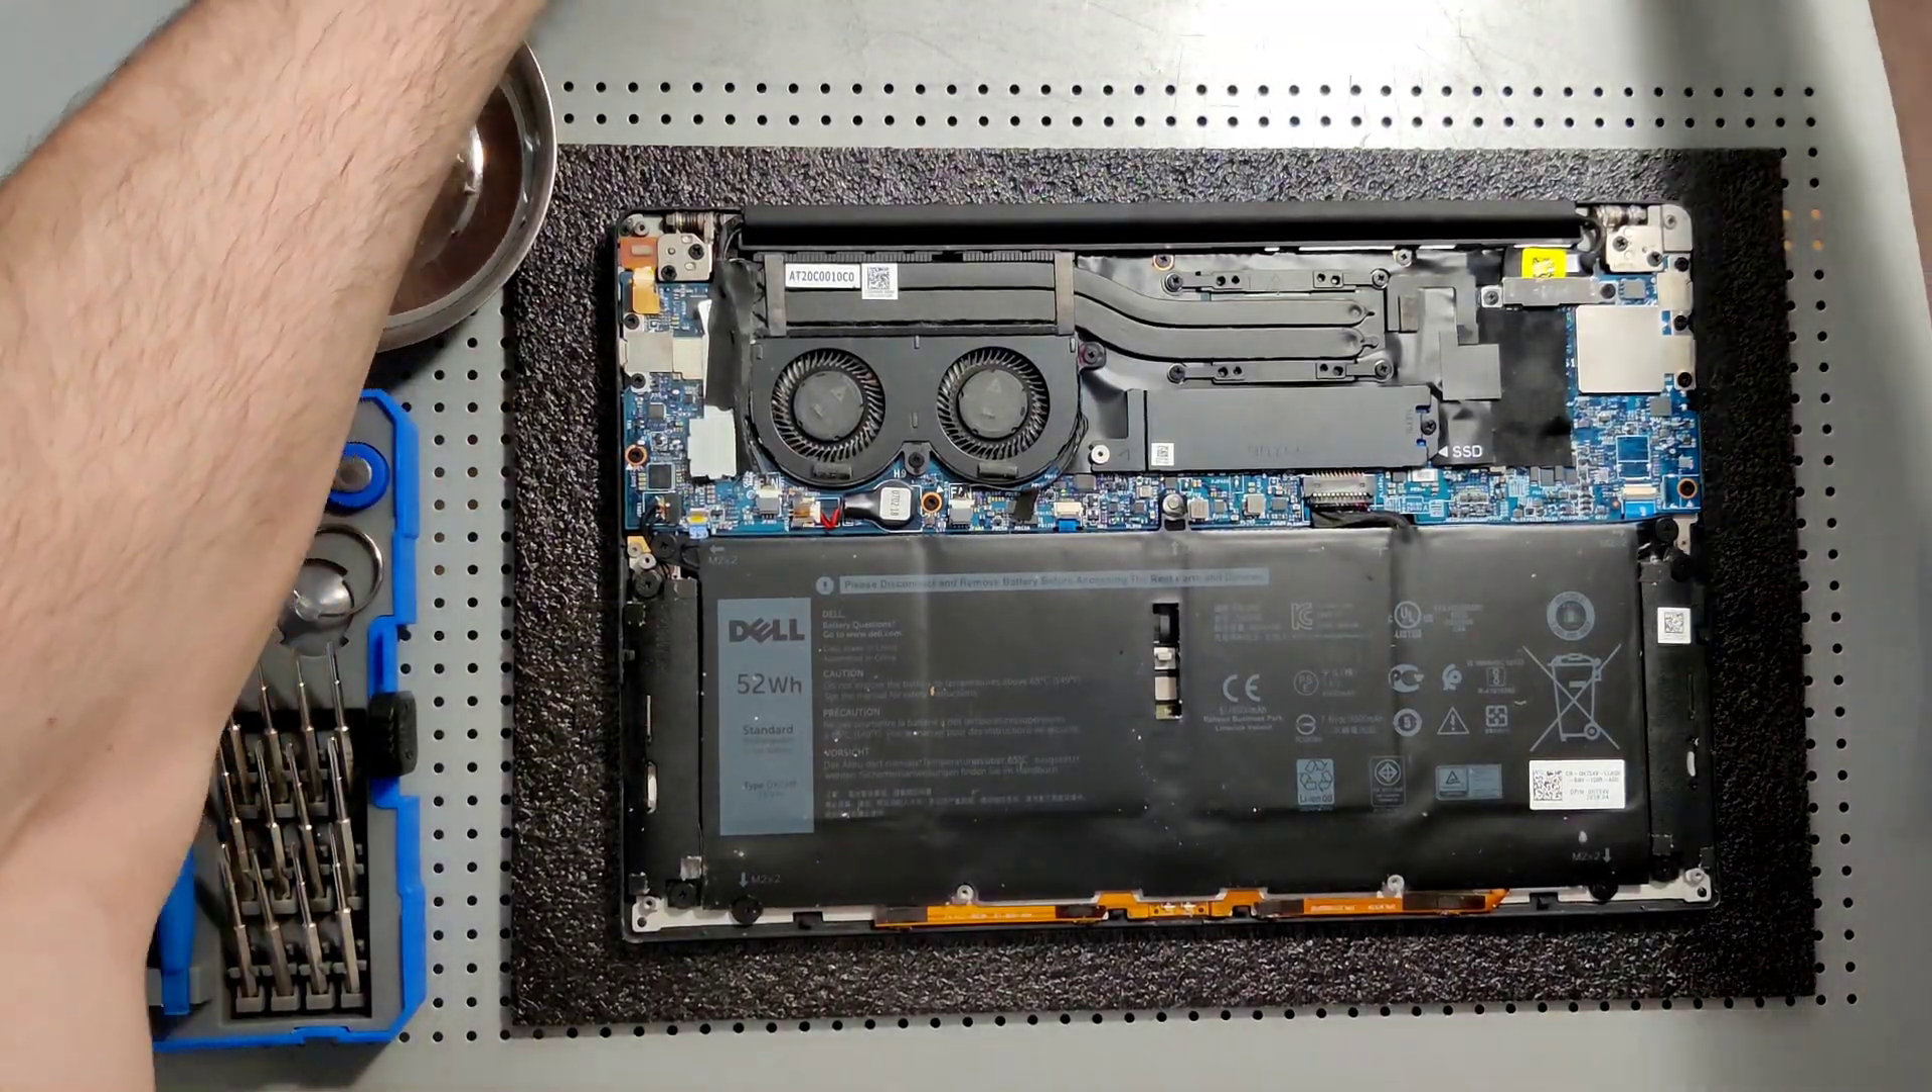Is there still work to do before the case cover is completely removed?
No.